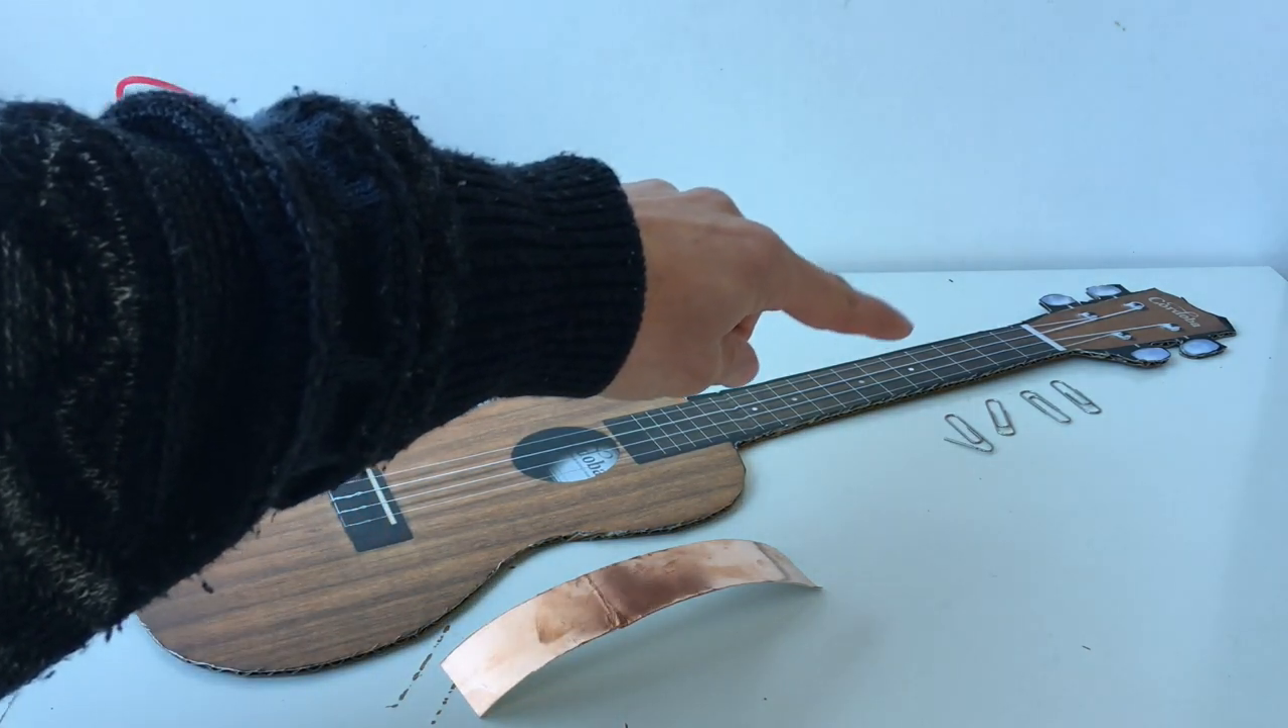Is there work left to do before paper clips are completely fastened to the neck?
Yes.